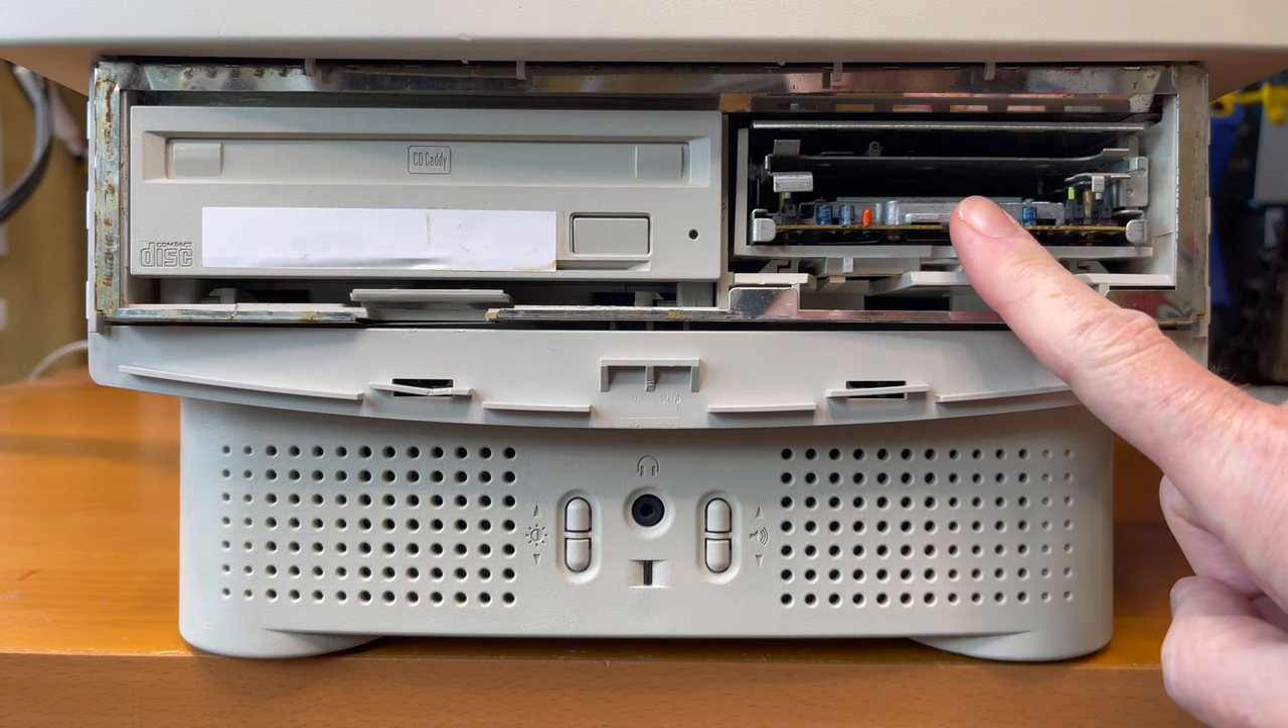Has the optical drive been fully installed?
Yes.